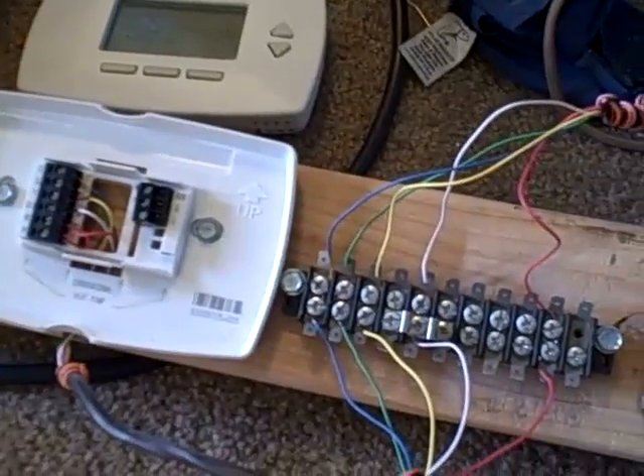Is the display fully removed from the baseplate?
Yes.